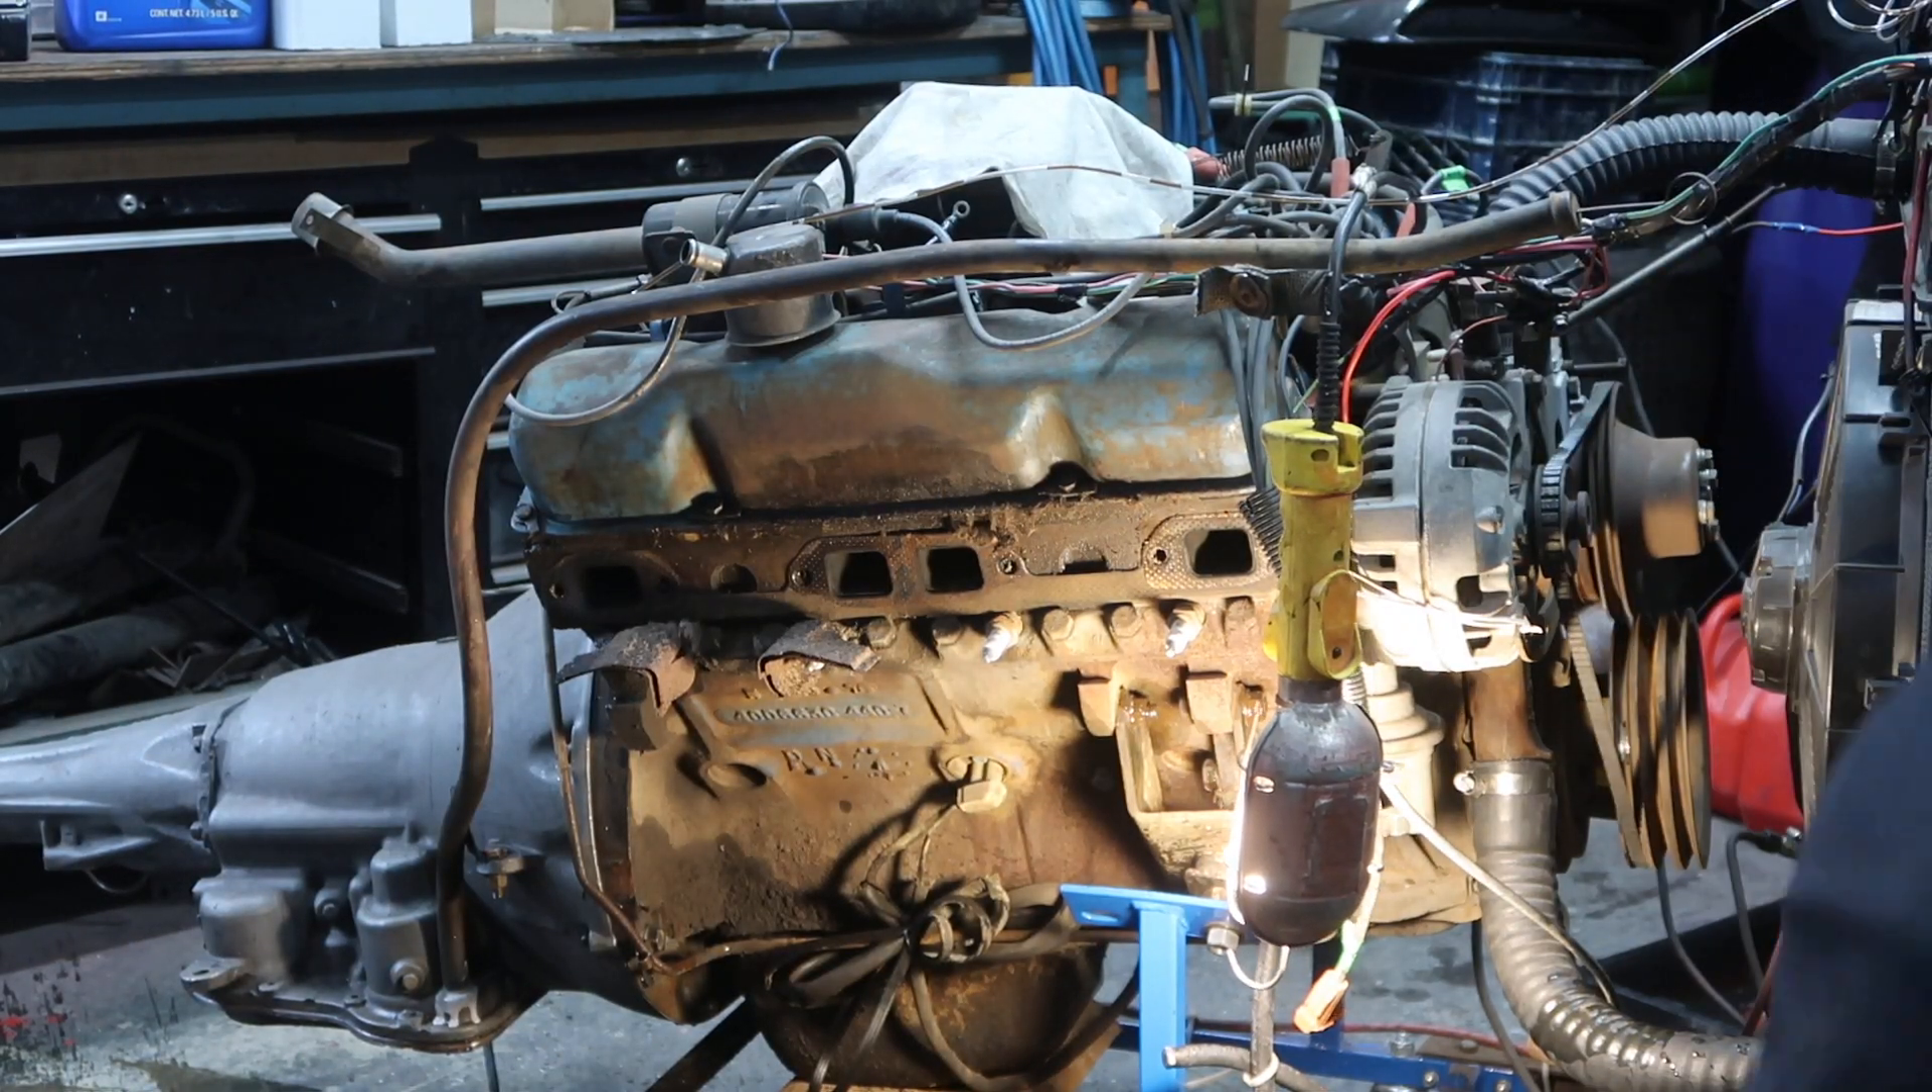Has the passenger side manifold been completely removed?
Yes.